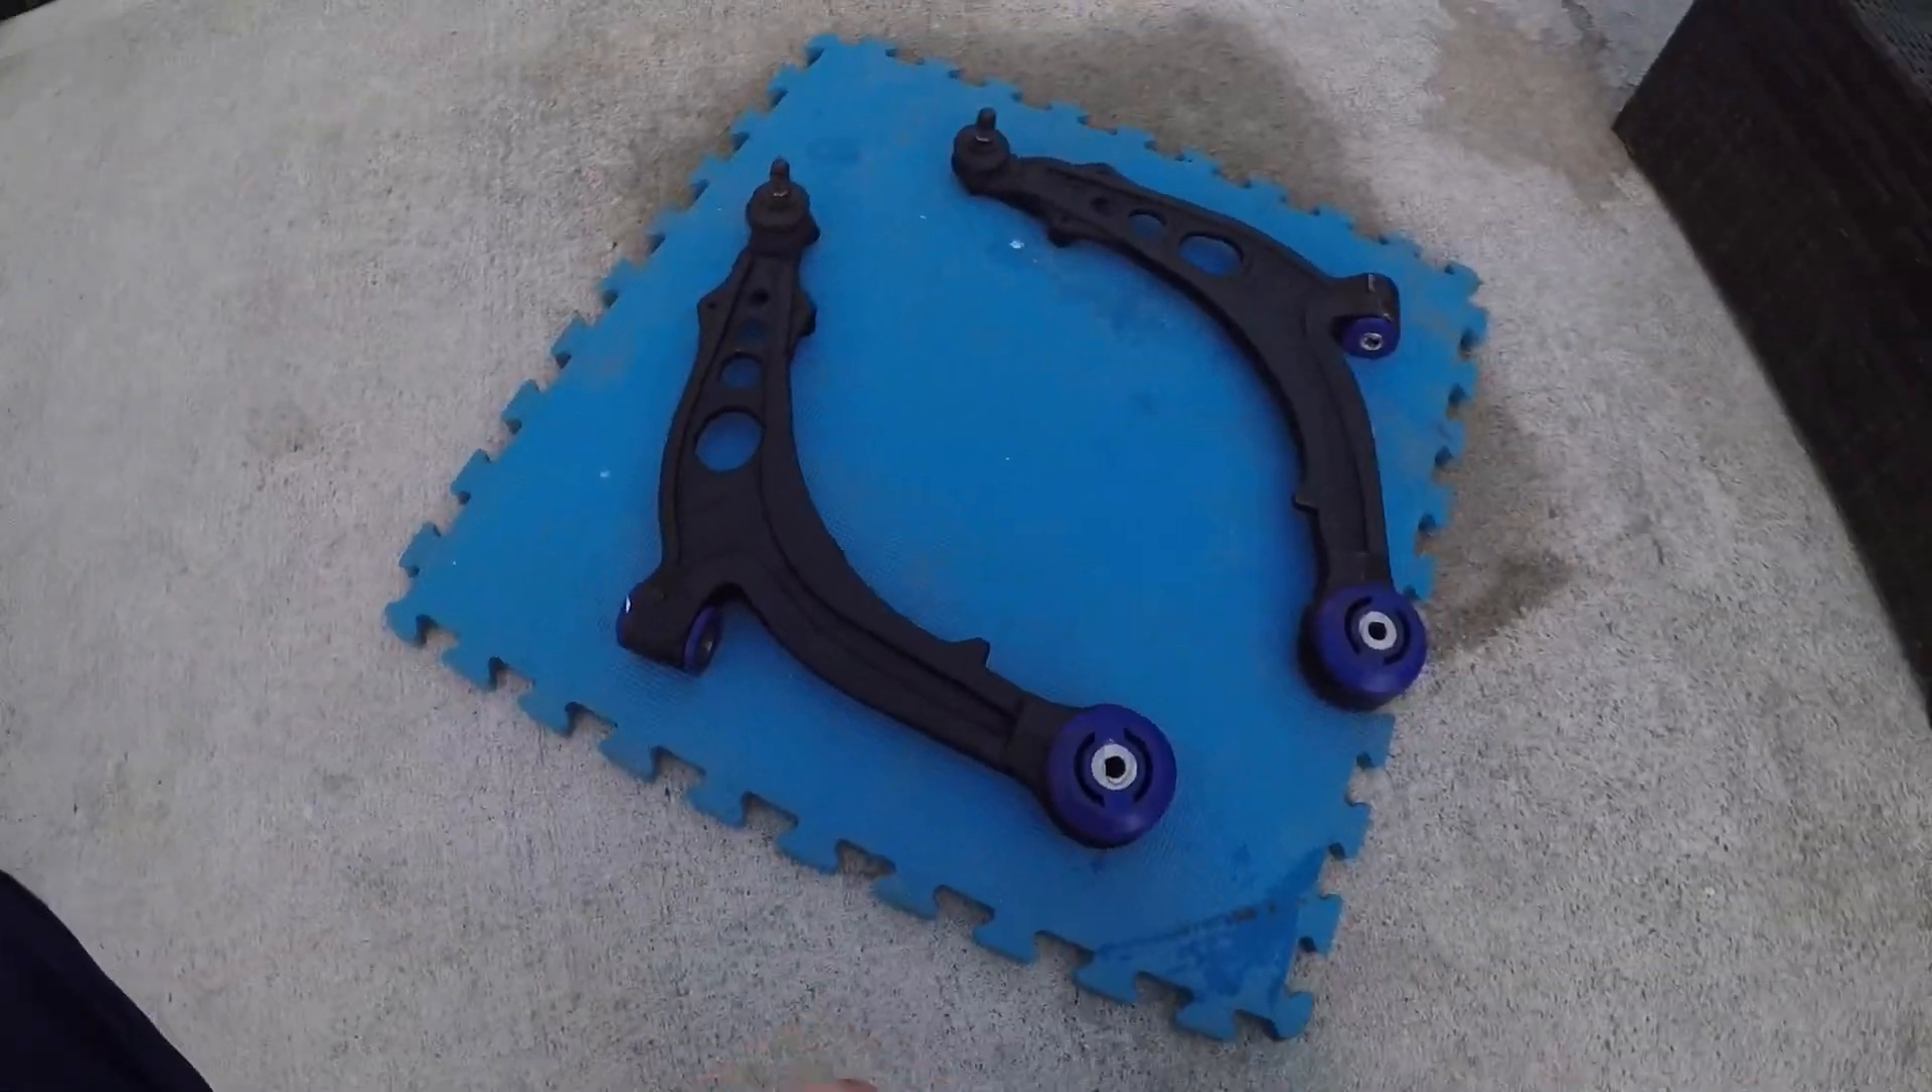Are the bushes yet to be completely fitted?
No.